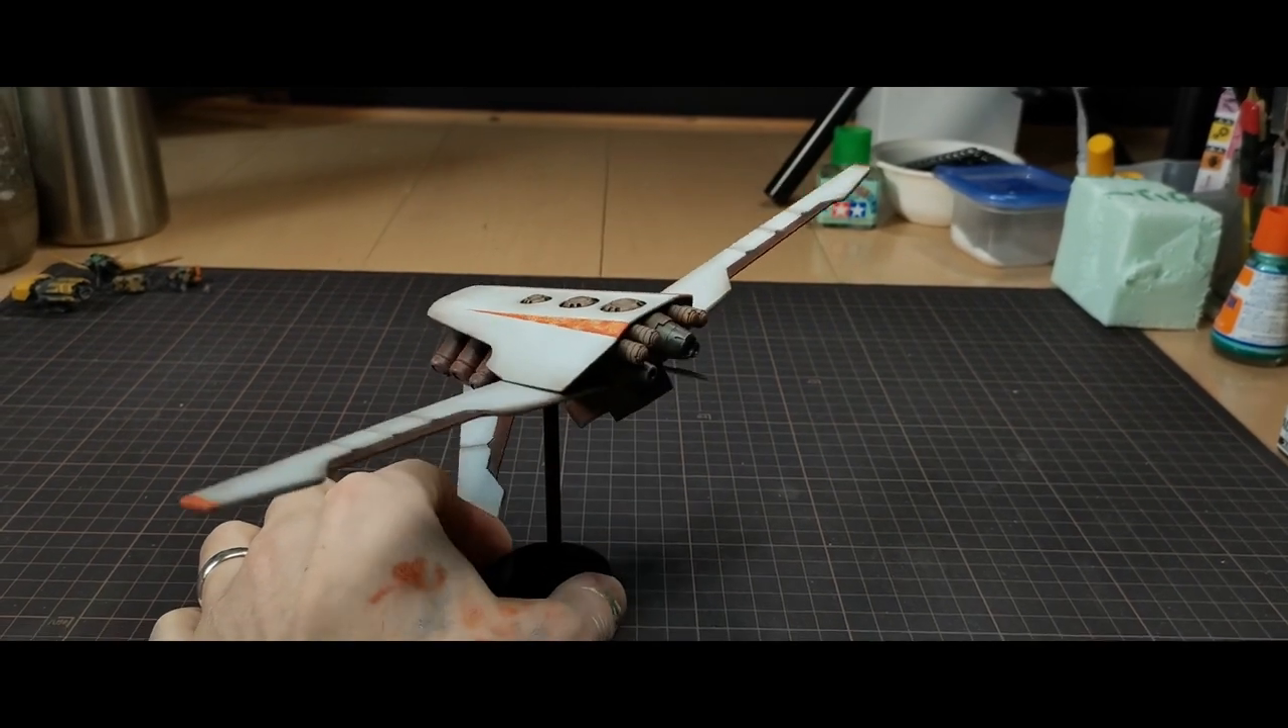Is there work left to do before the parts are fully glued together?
No.